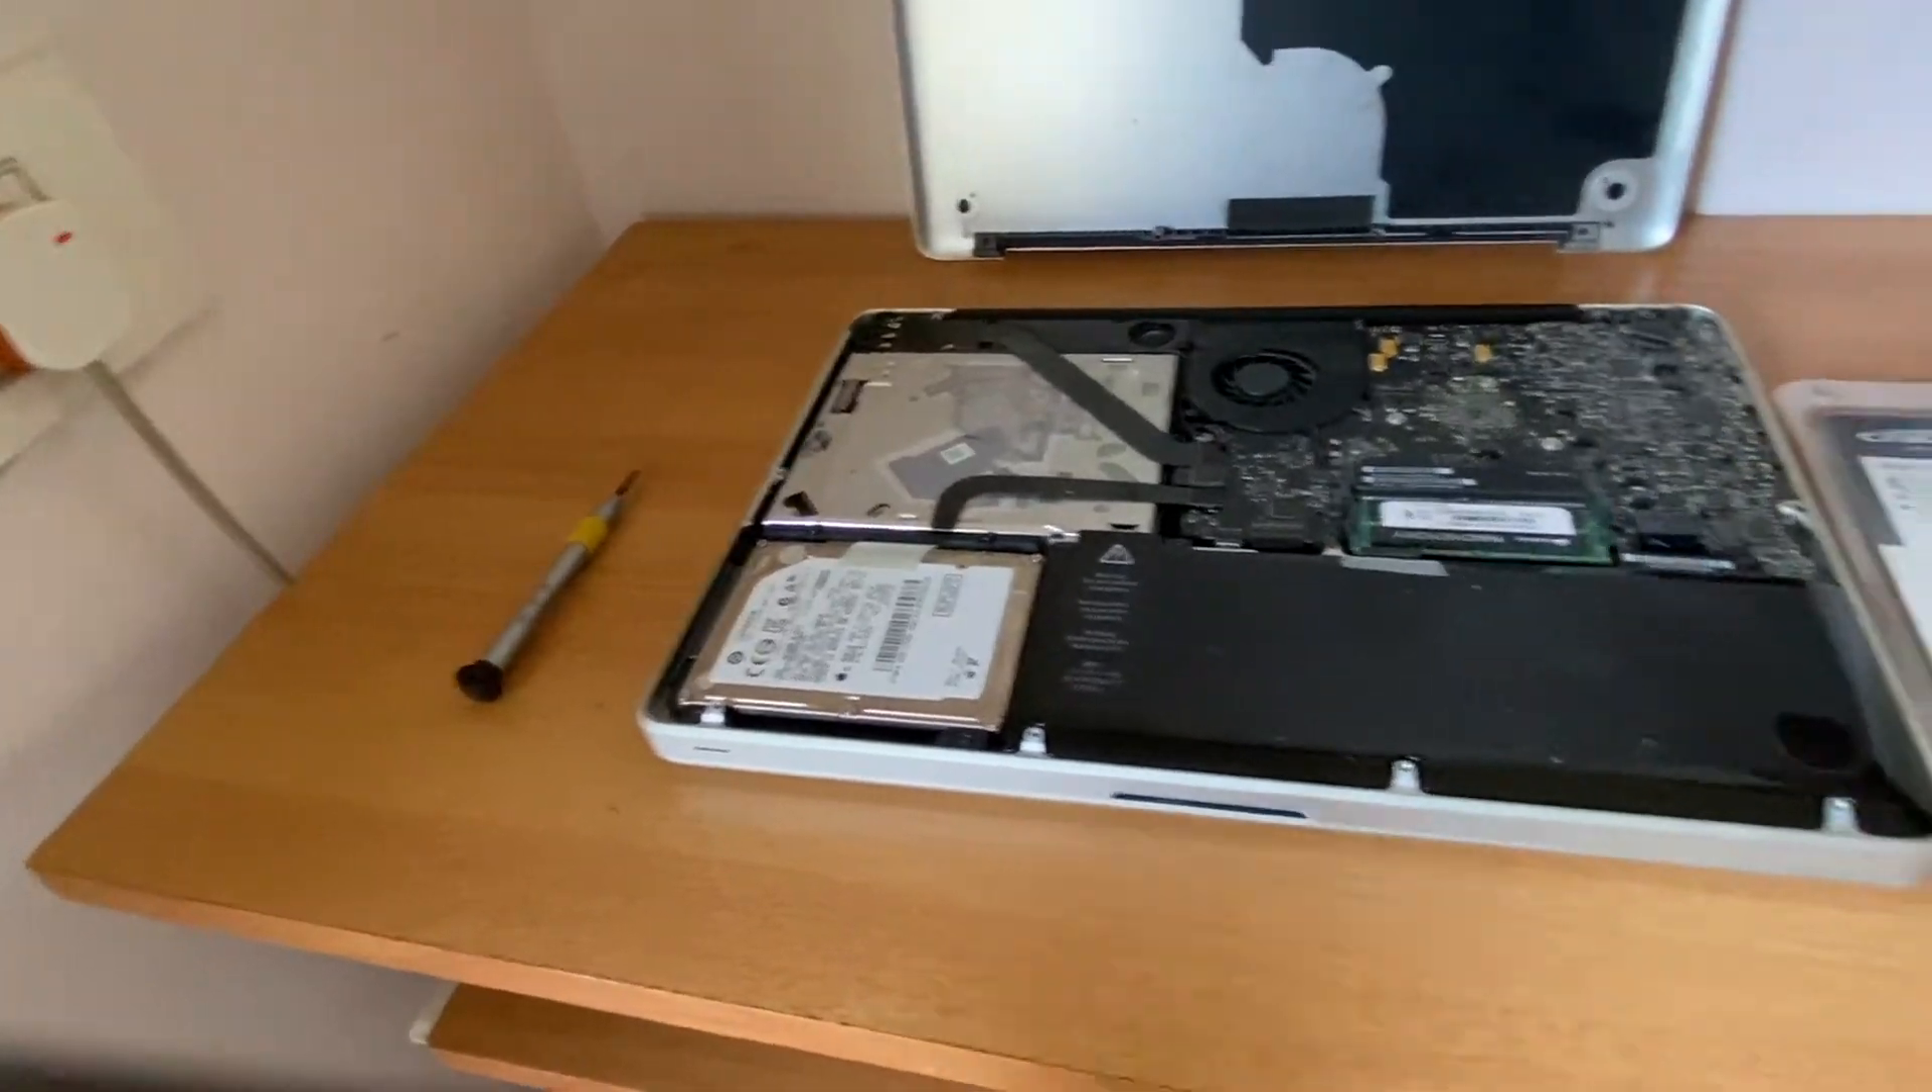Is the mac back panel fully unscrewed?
Yes.